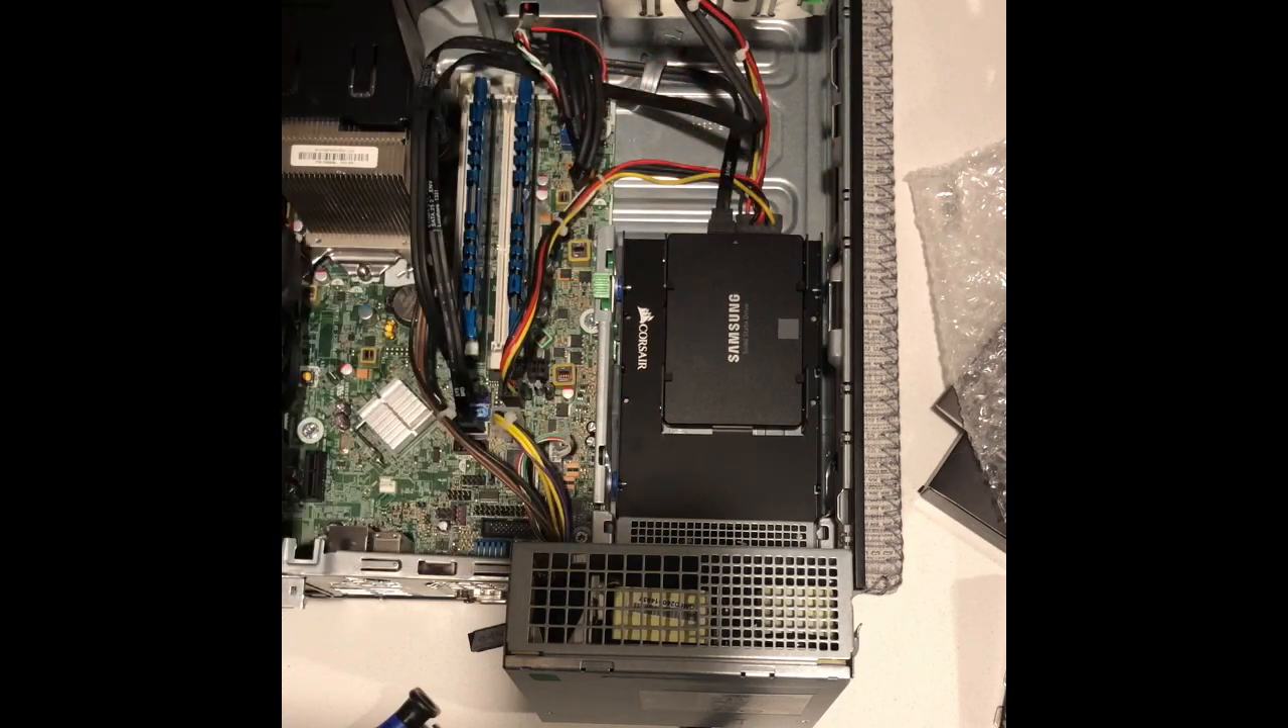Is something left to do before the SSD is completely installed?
No.